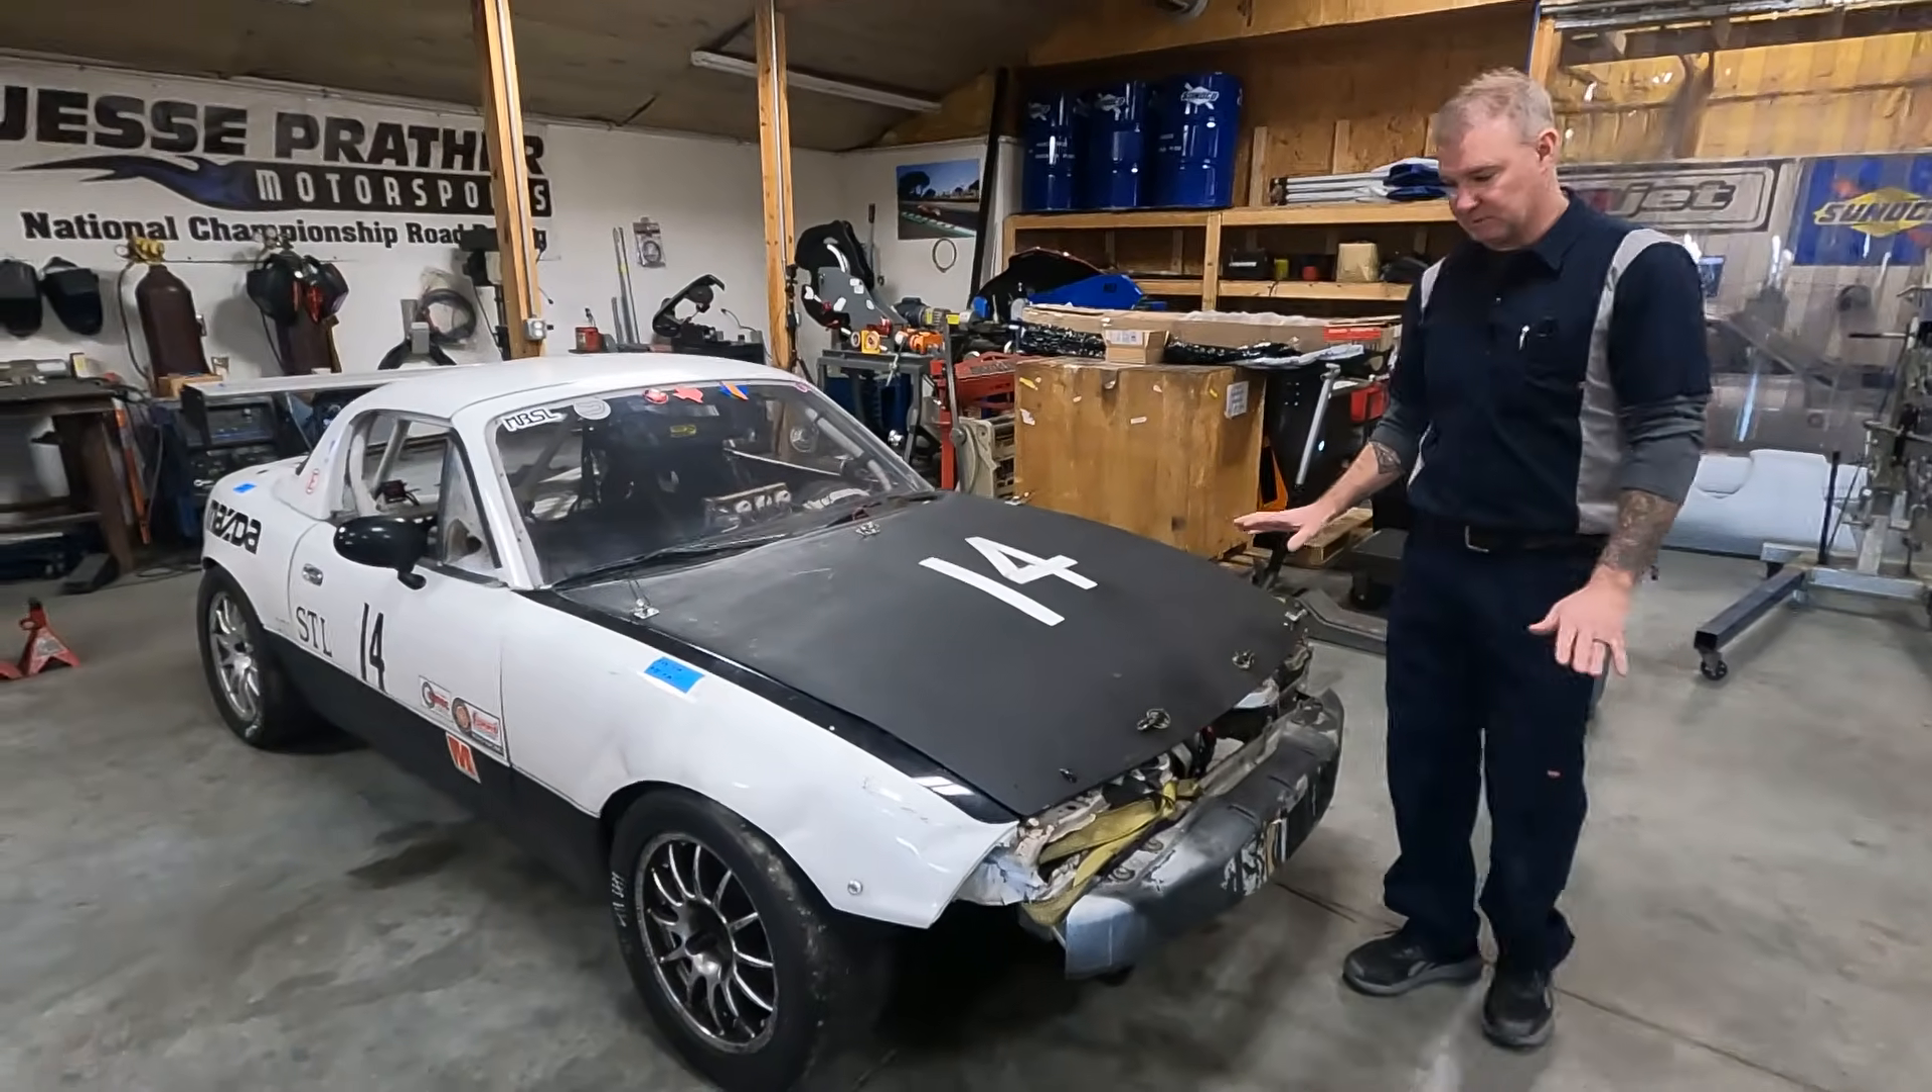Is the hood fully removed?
No.